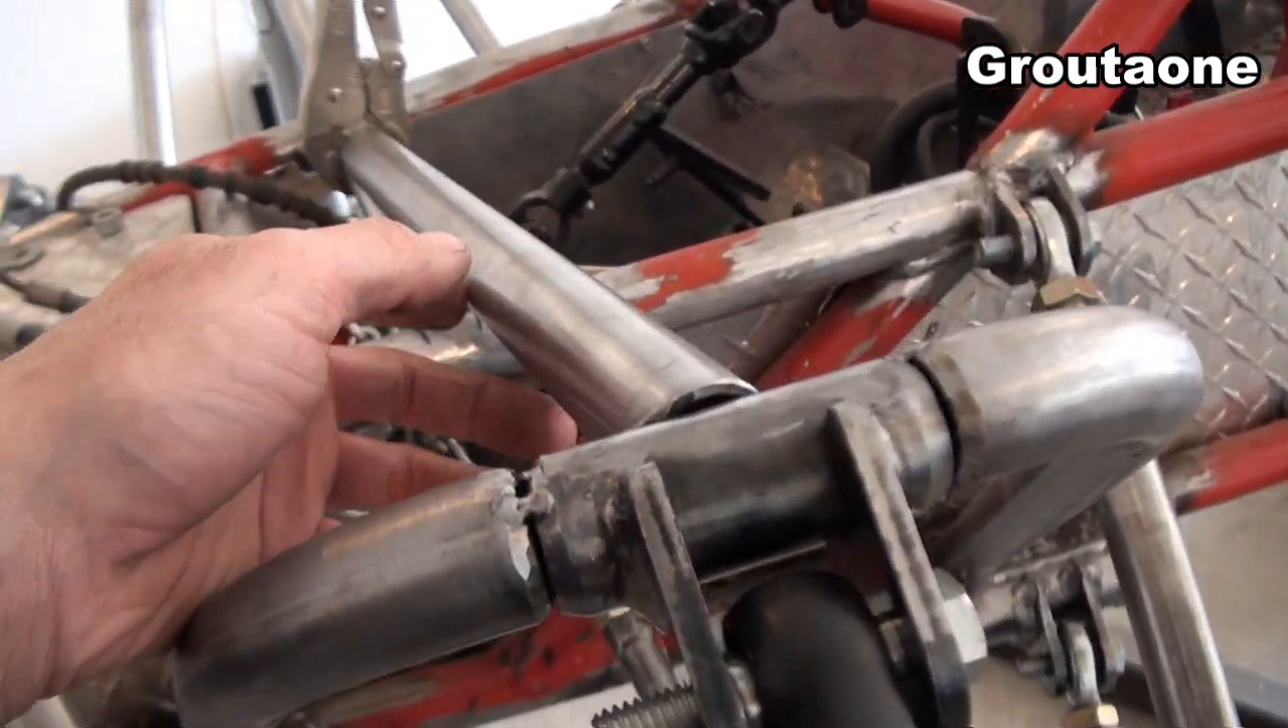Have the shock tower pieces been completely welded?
No.